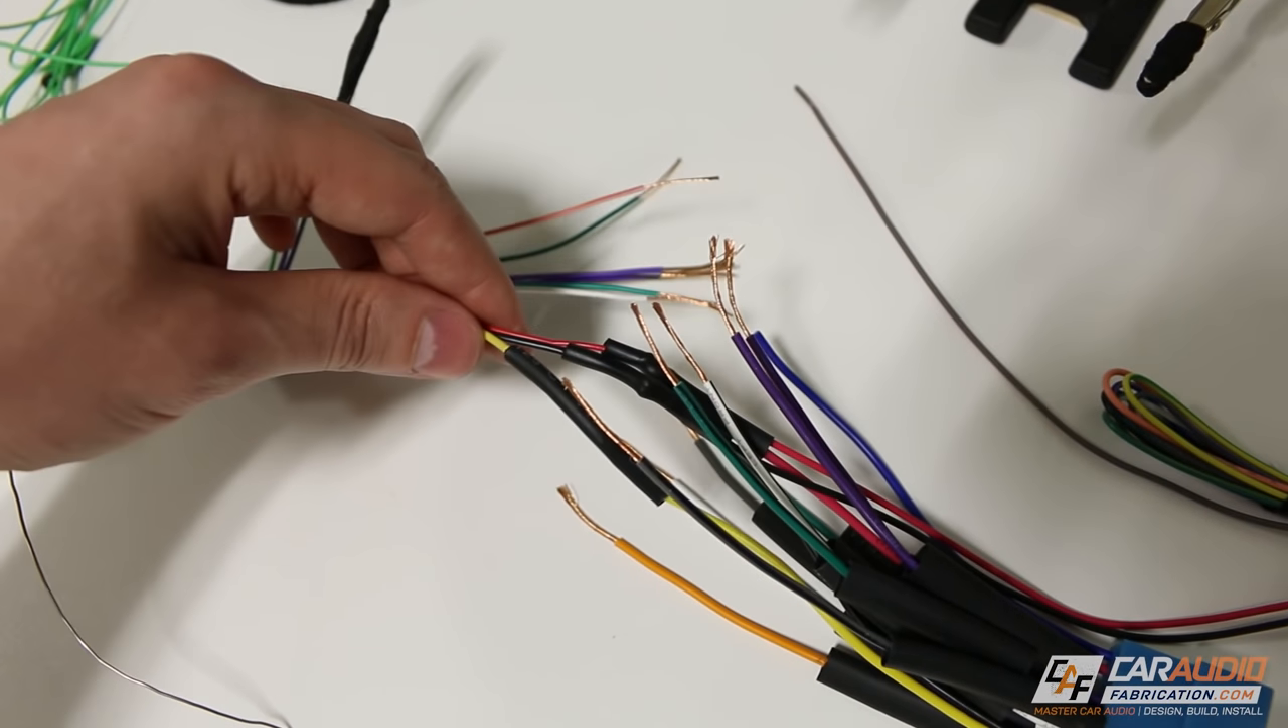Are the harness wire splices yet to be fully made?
Yes.